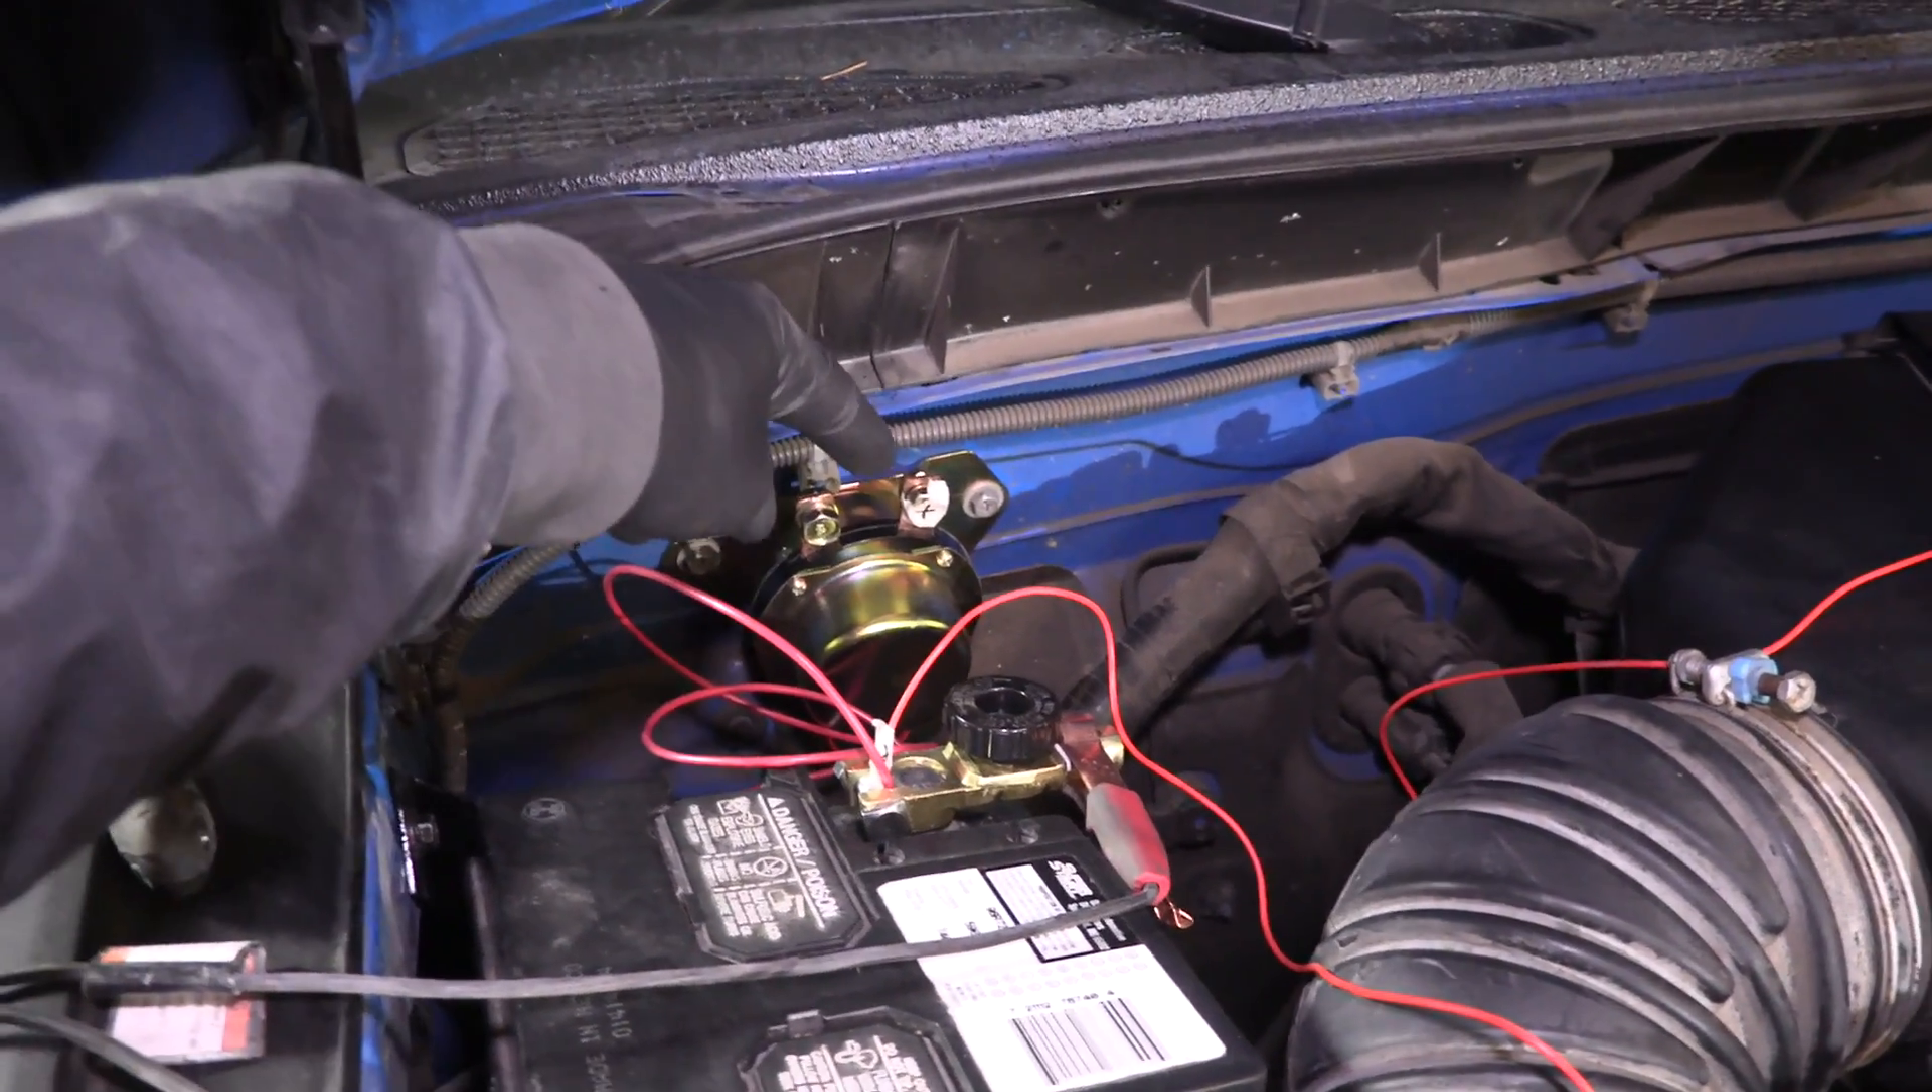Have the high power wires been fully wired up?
No.